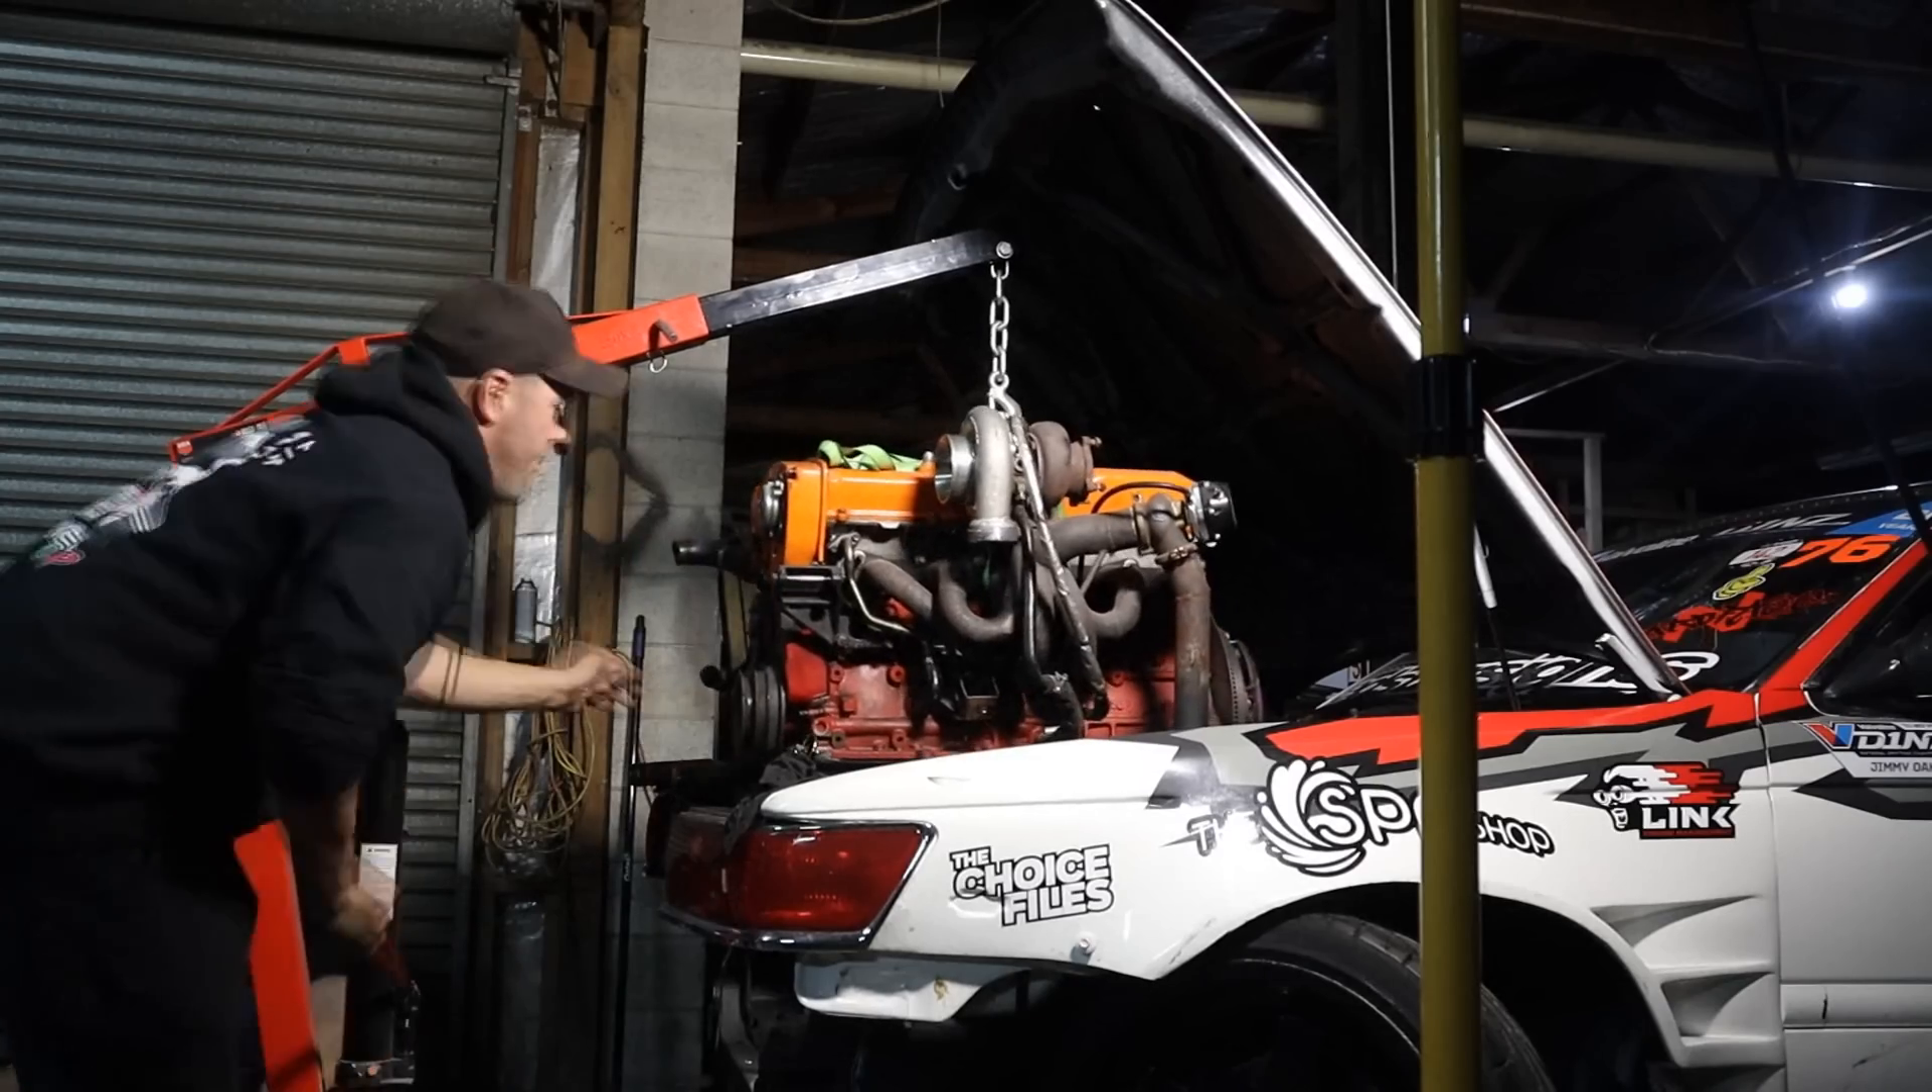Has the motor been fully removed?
No.